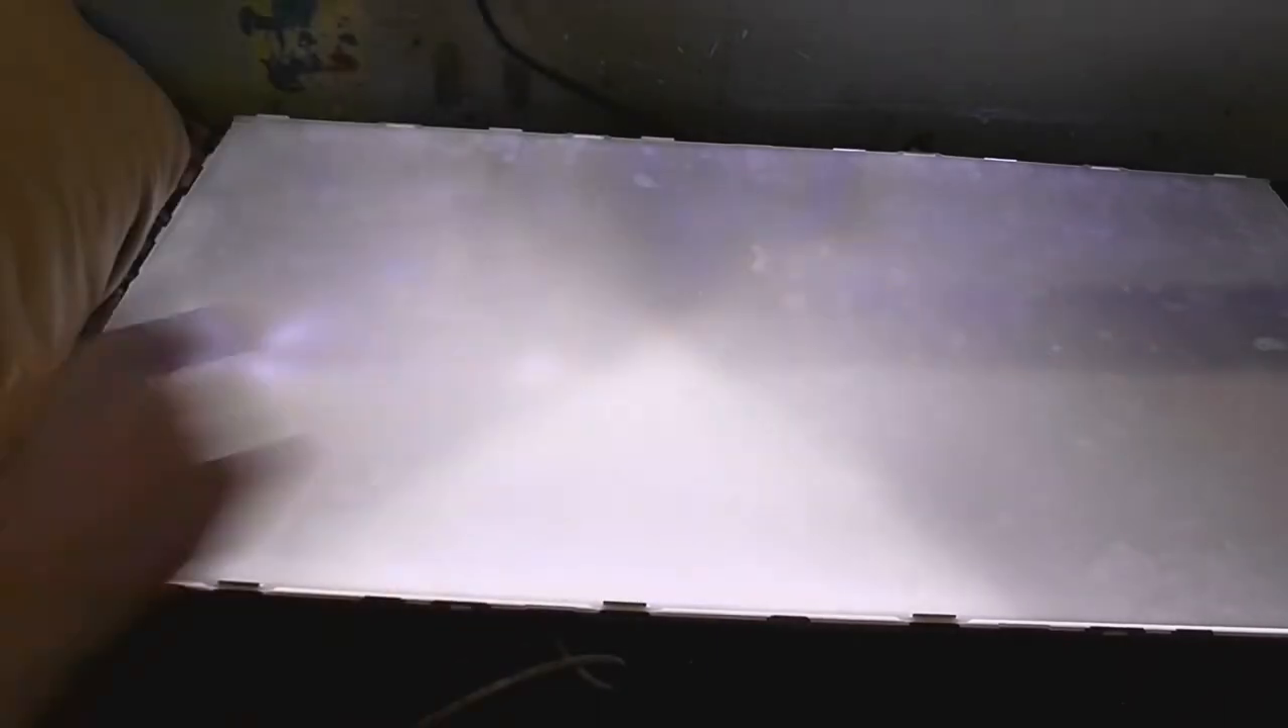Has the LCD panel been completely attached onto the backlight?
No.